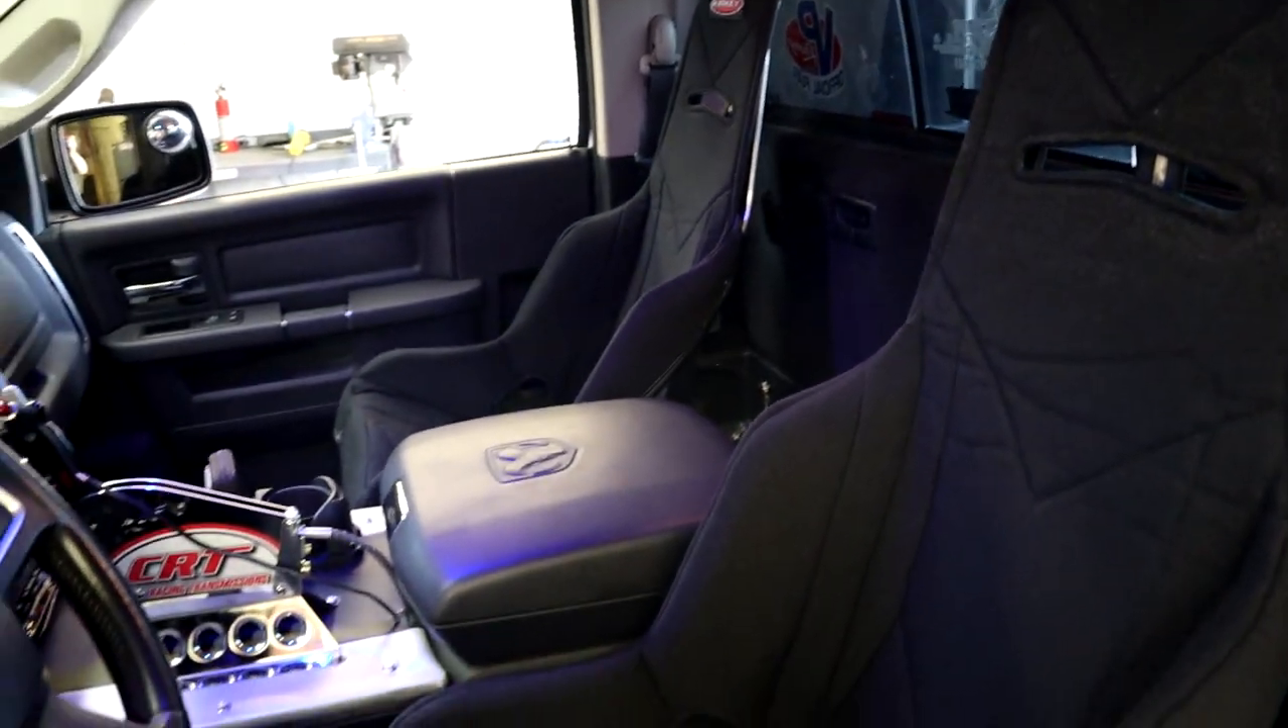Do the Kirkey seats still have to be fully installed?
No.